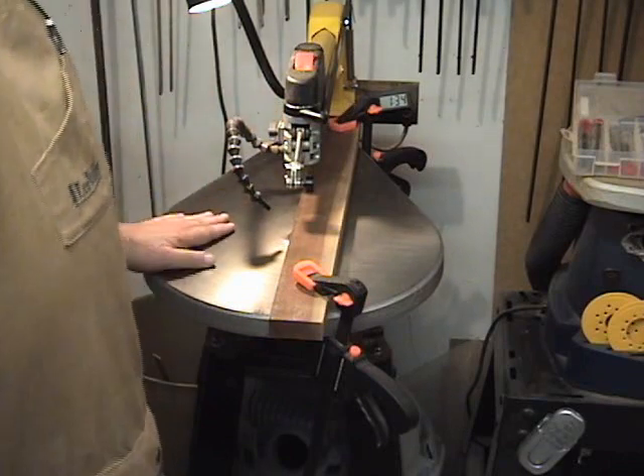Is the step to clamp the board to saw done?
Yes.